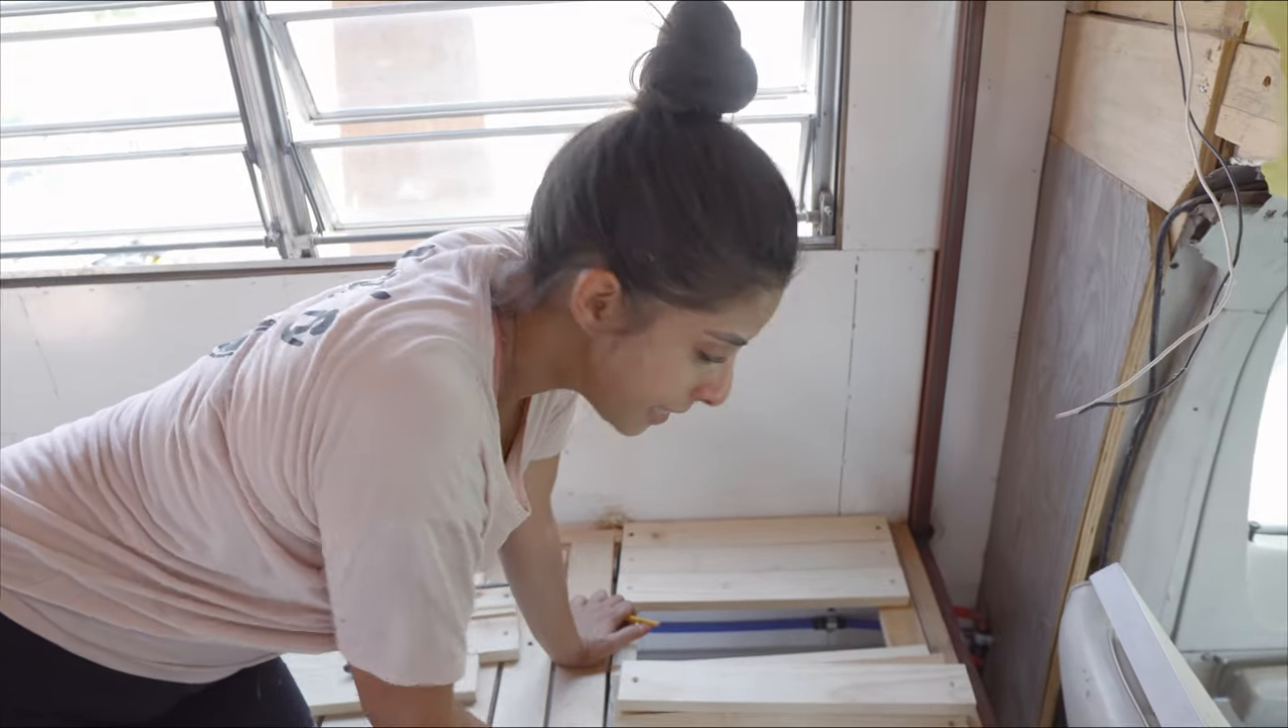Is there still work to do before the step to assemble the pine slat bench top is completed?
Yes.